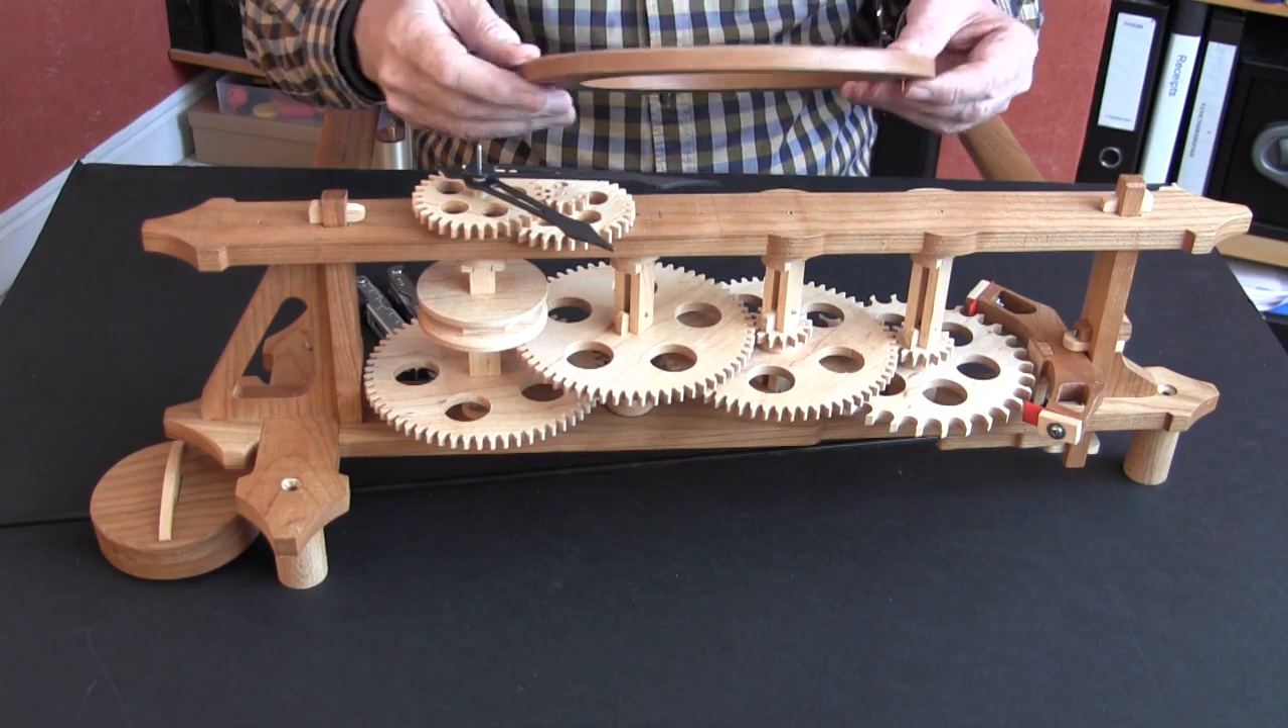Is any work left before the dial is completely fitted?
Yes.